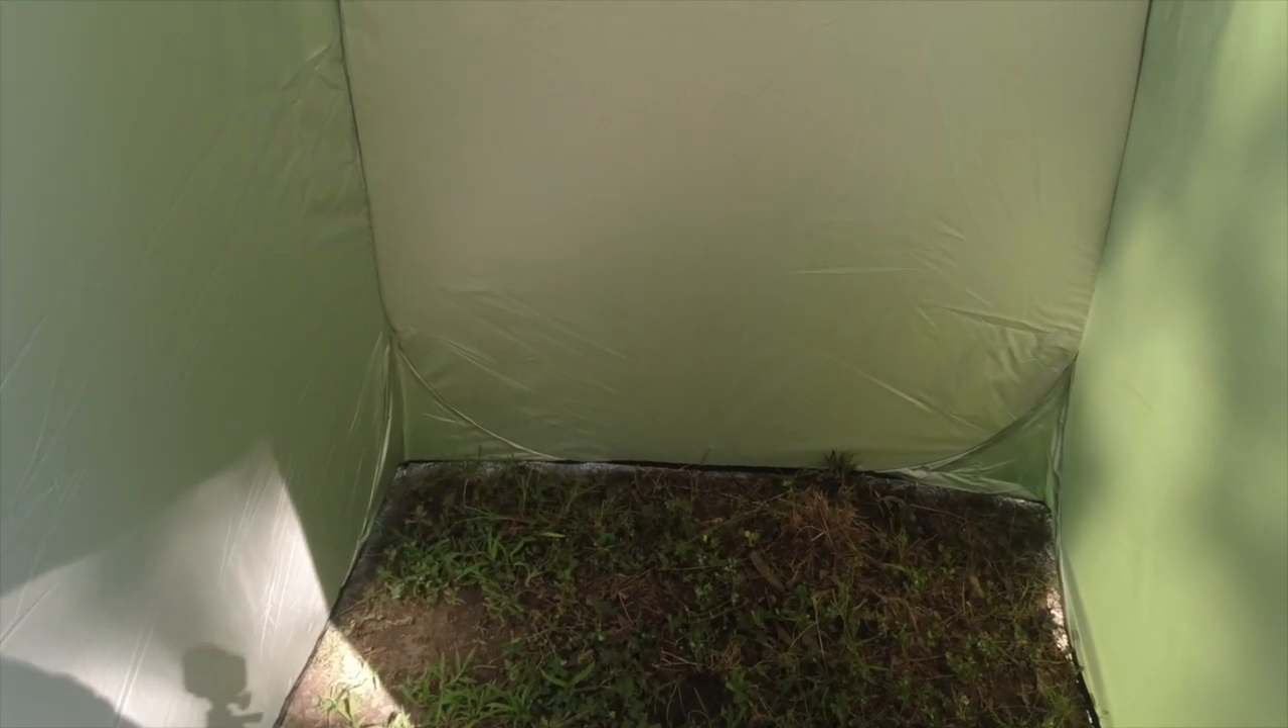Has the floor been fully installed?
No.